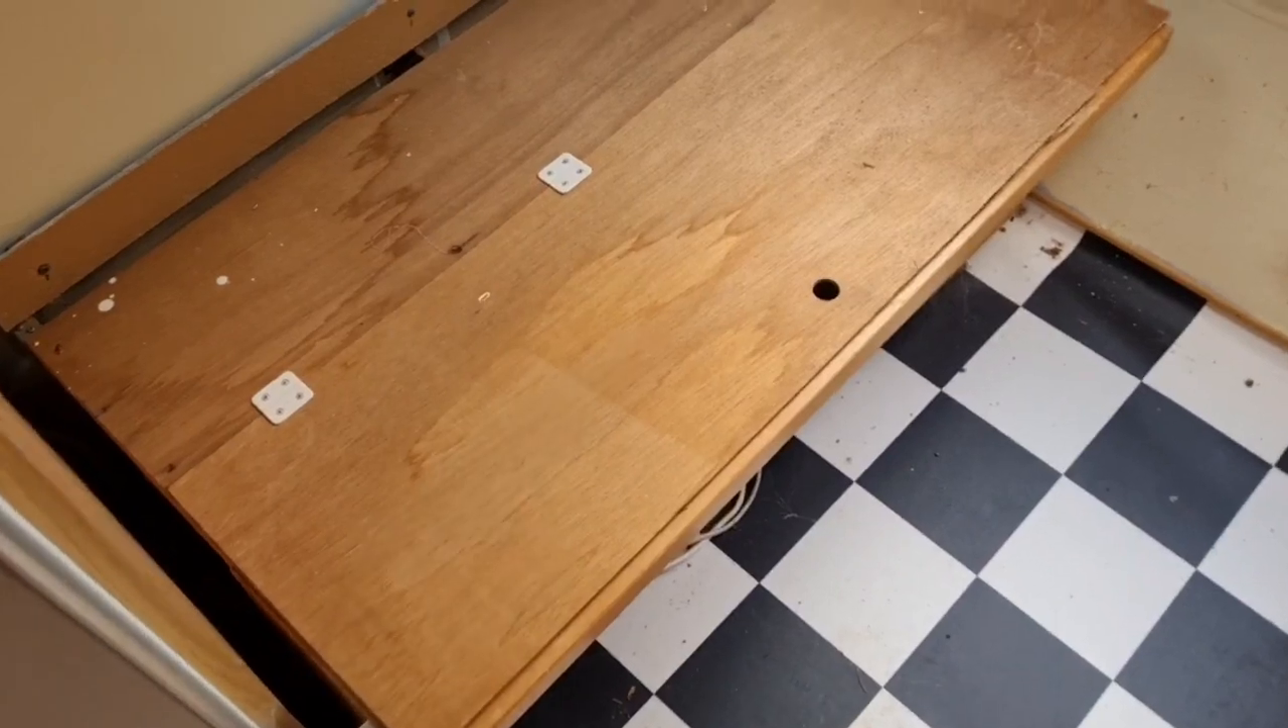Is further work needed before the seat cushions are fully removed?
No.